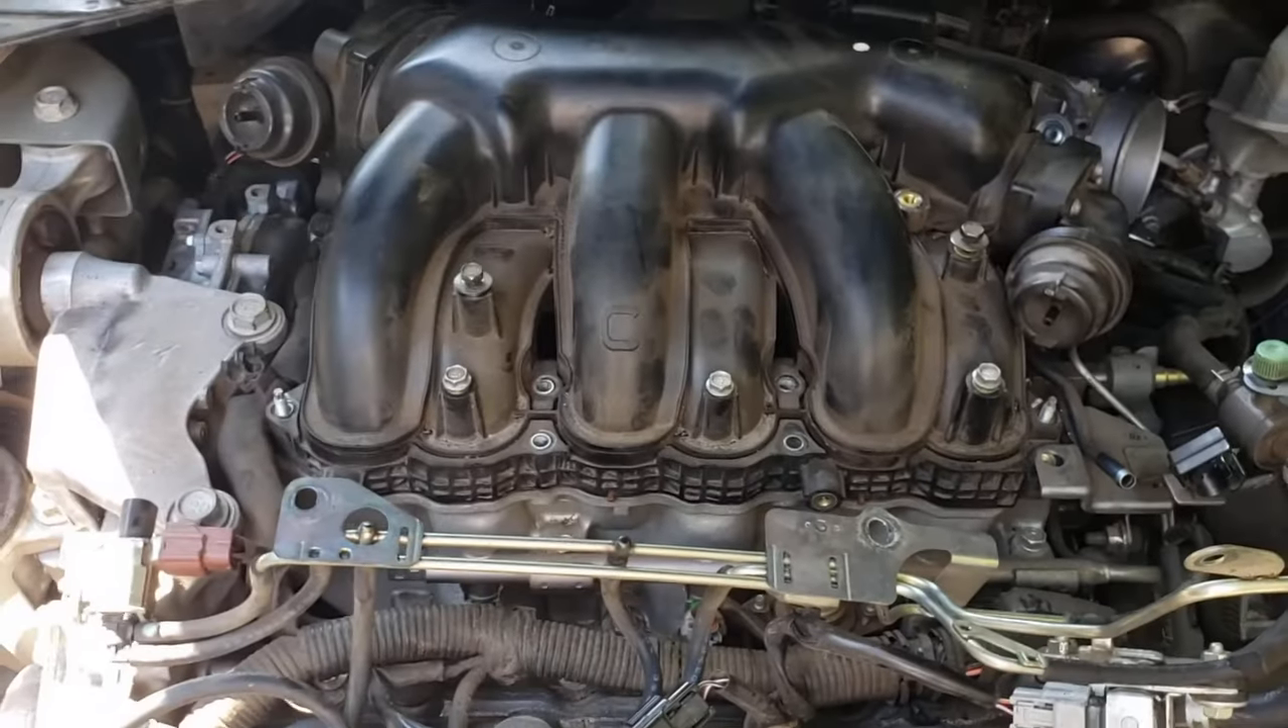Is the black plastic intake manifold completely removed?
No.